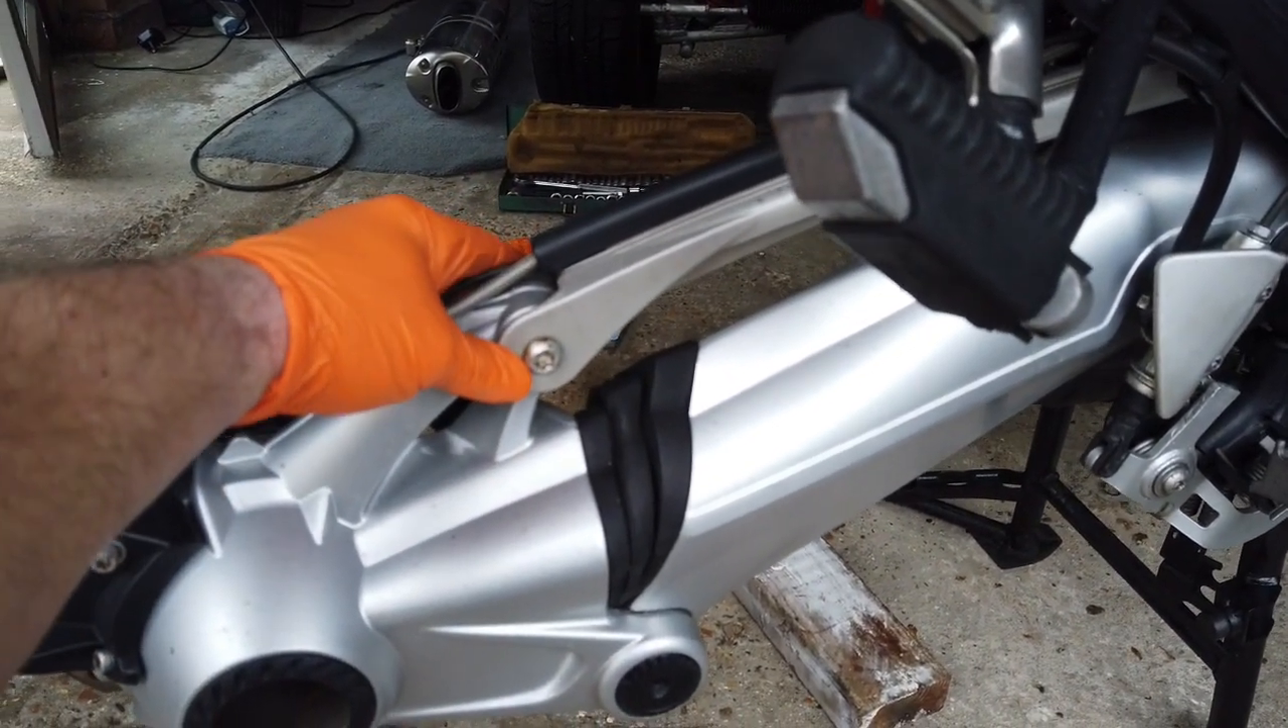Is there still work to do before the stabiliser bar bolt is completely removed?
Yes.